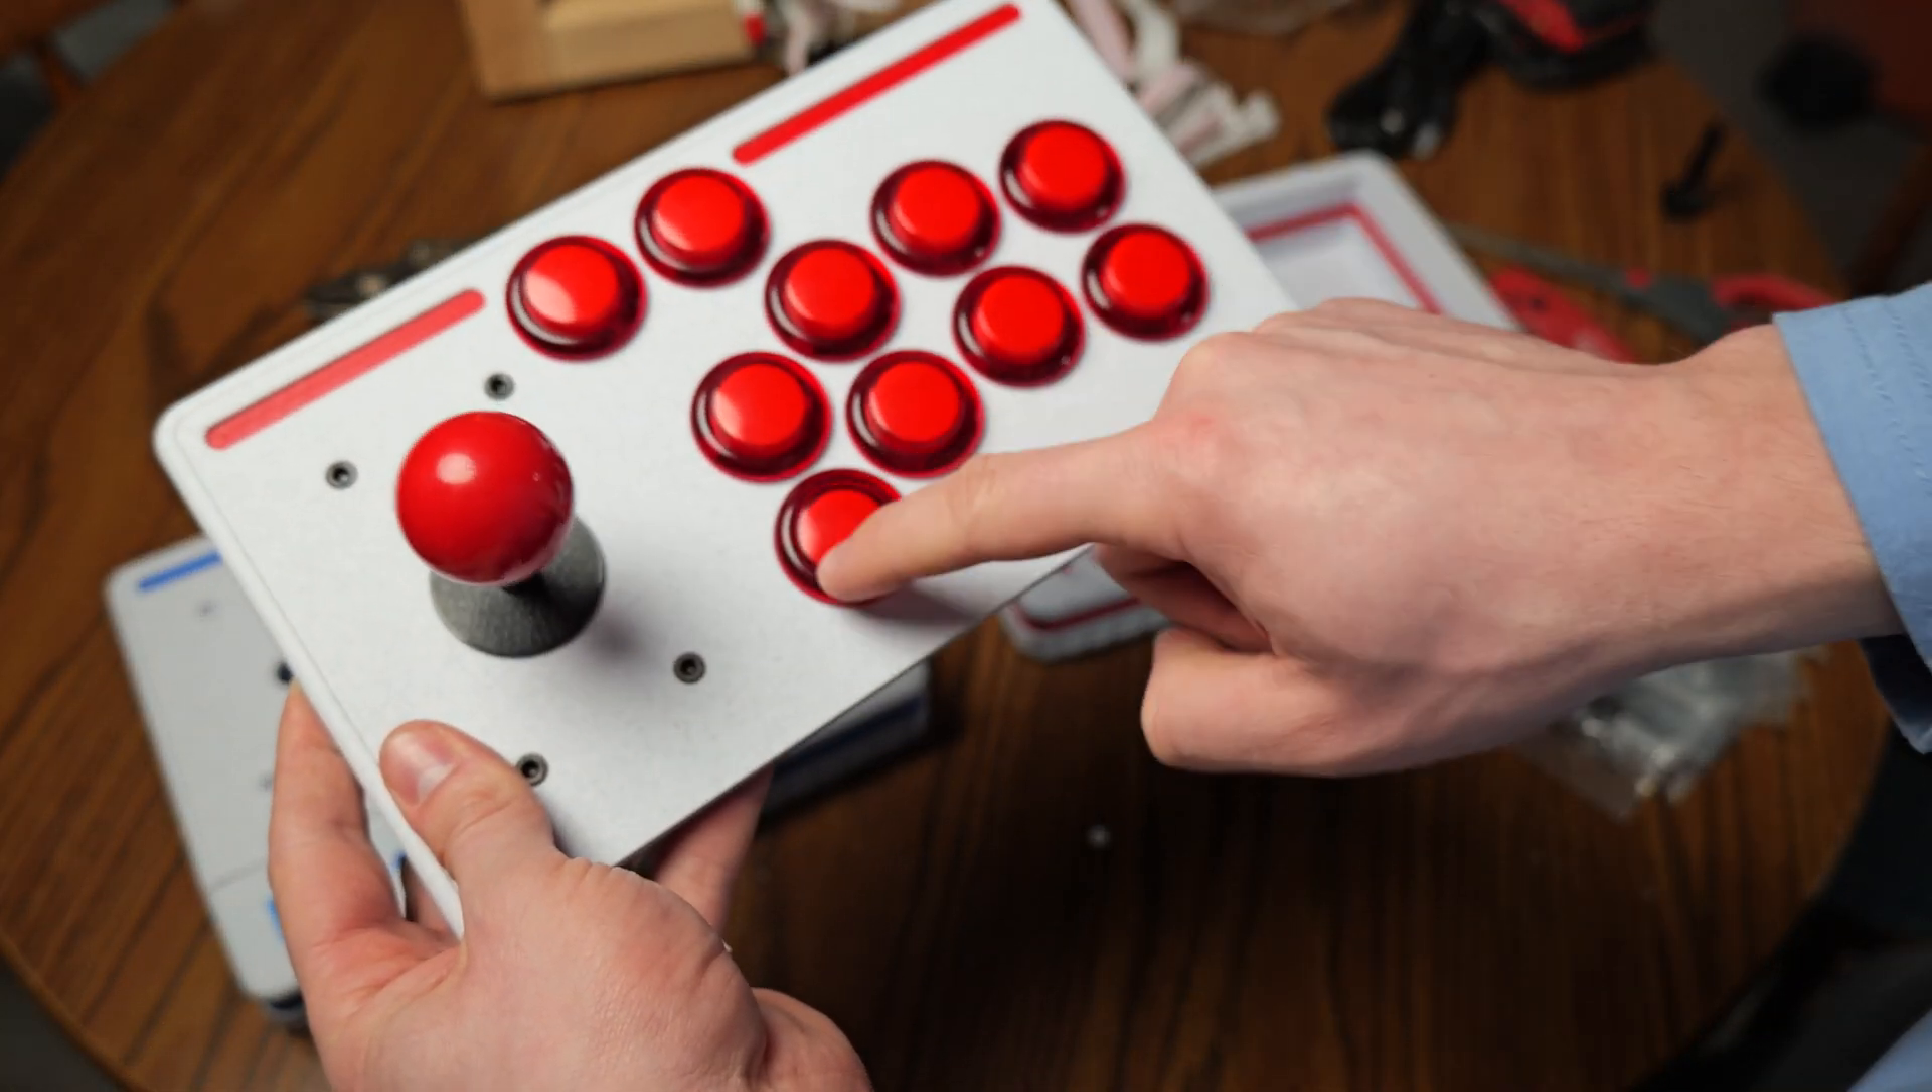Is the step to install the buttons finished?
Yes.